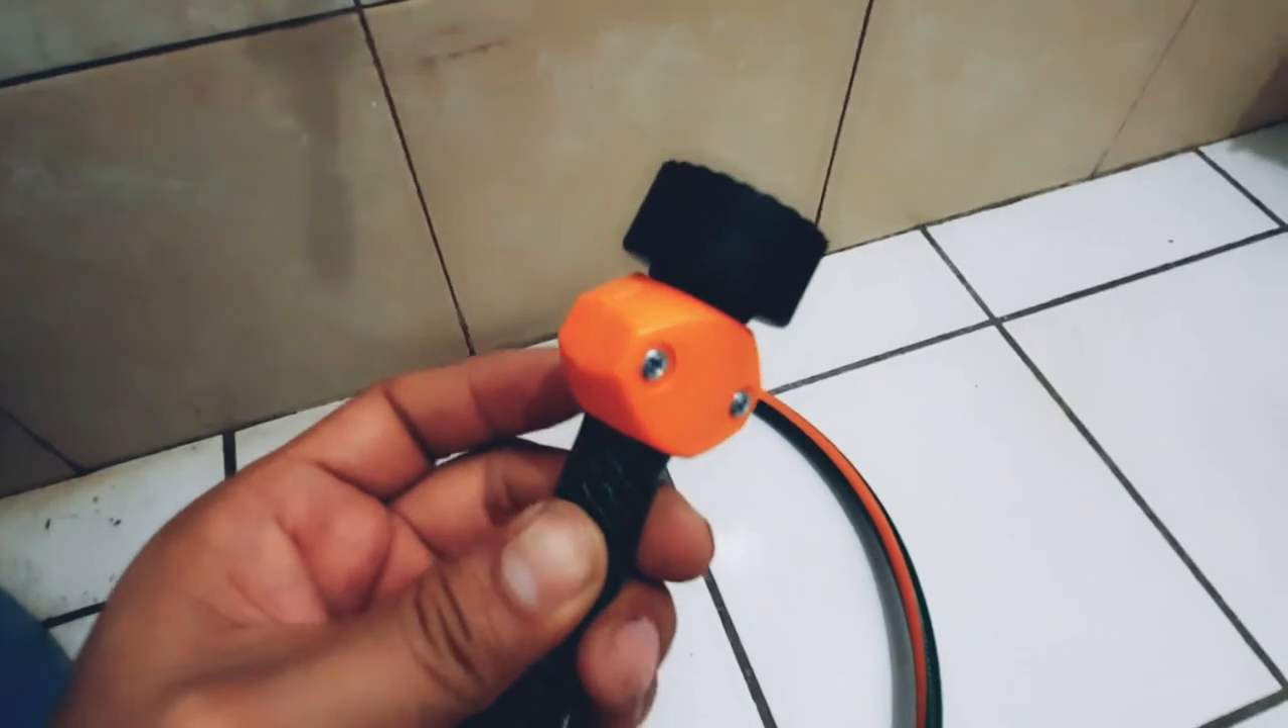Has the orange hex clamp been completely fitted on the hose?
Yes.